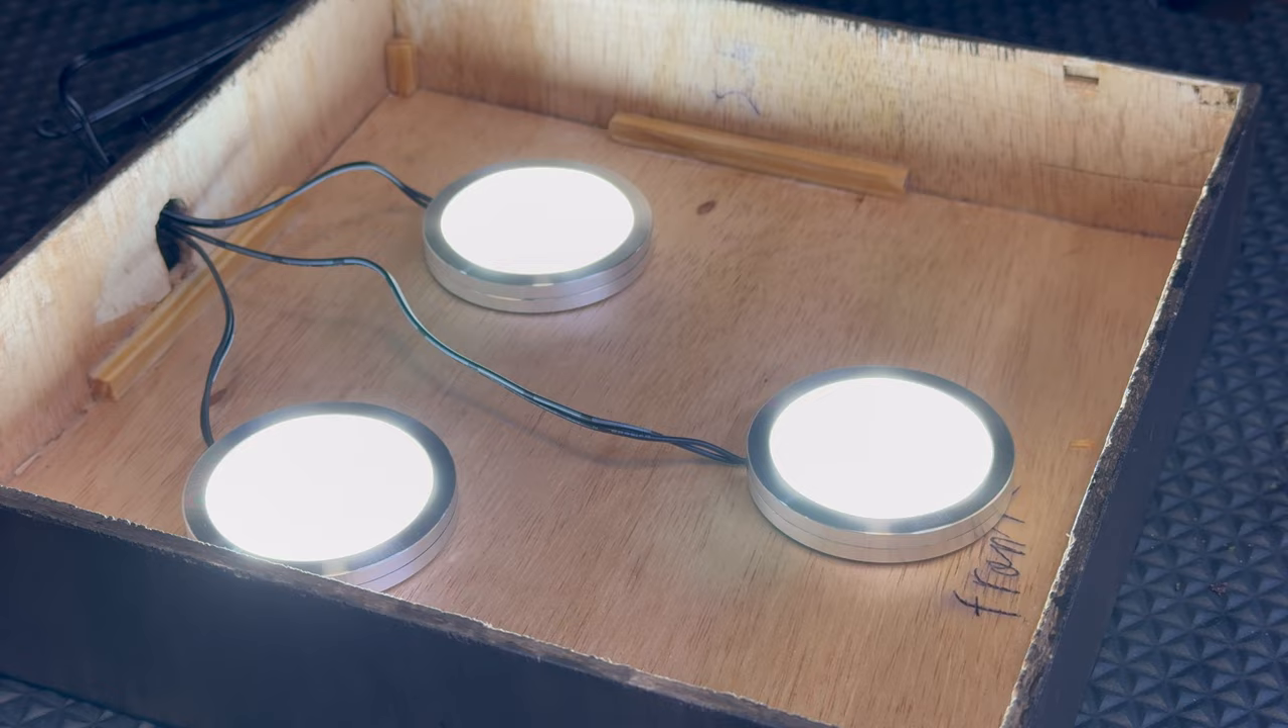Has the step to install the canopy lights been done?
Yes.